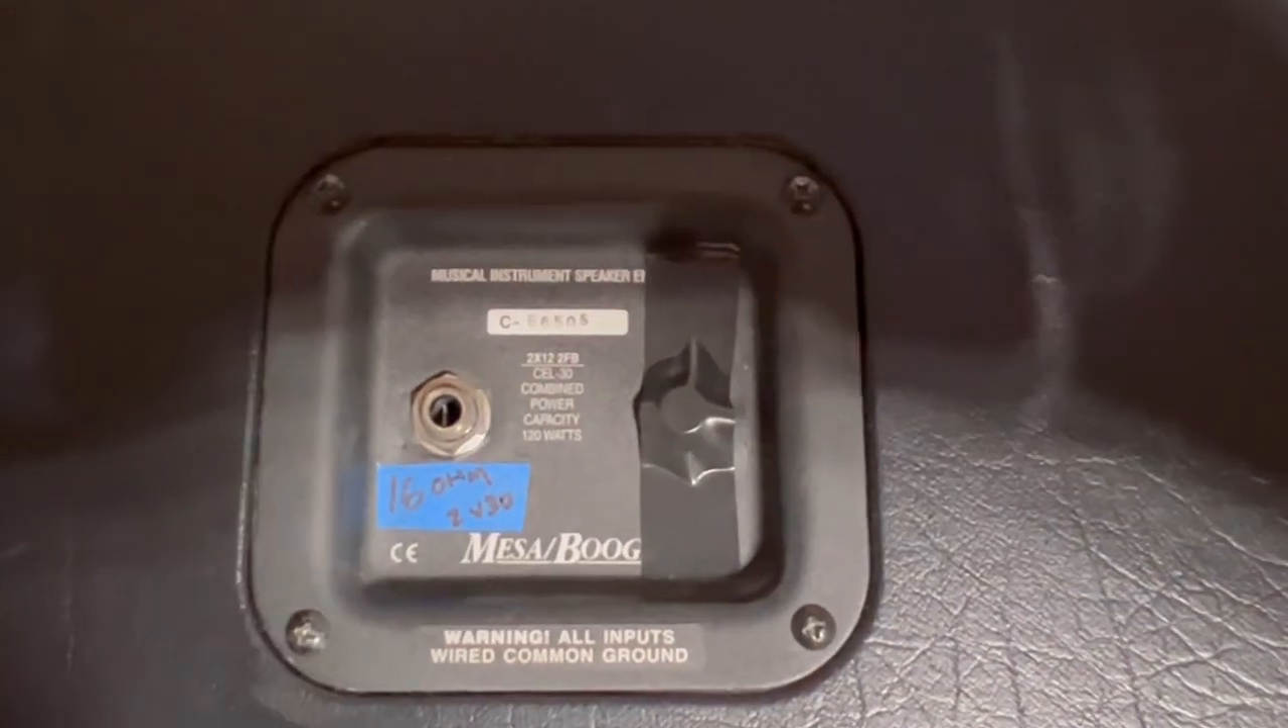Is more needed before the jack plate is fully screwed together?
No.